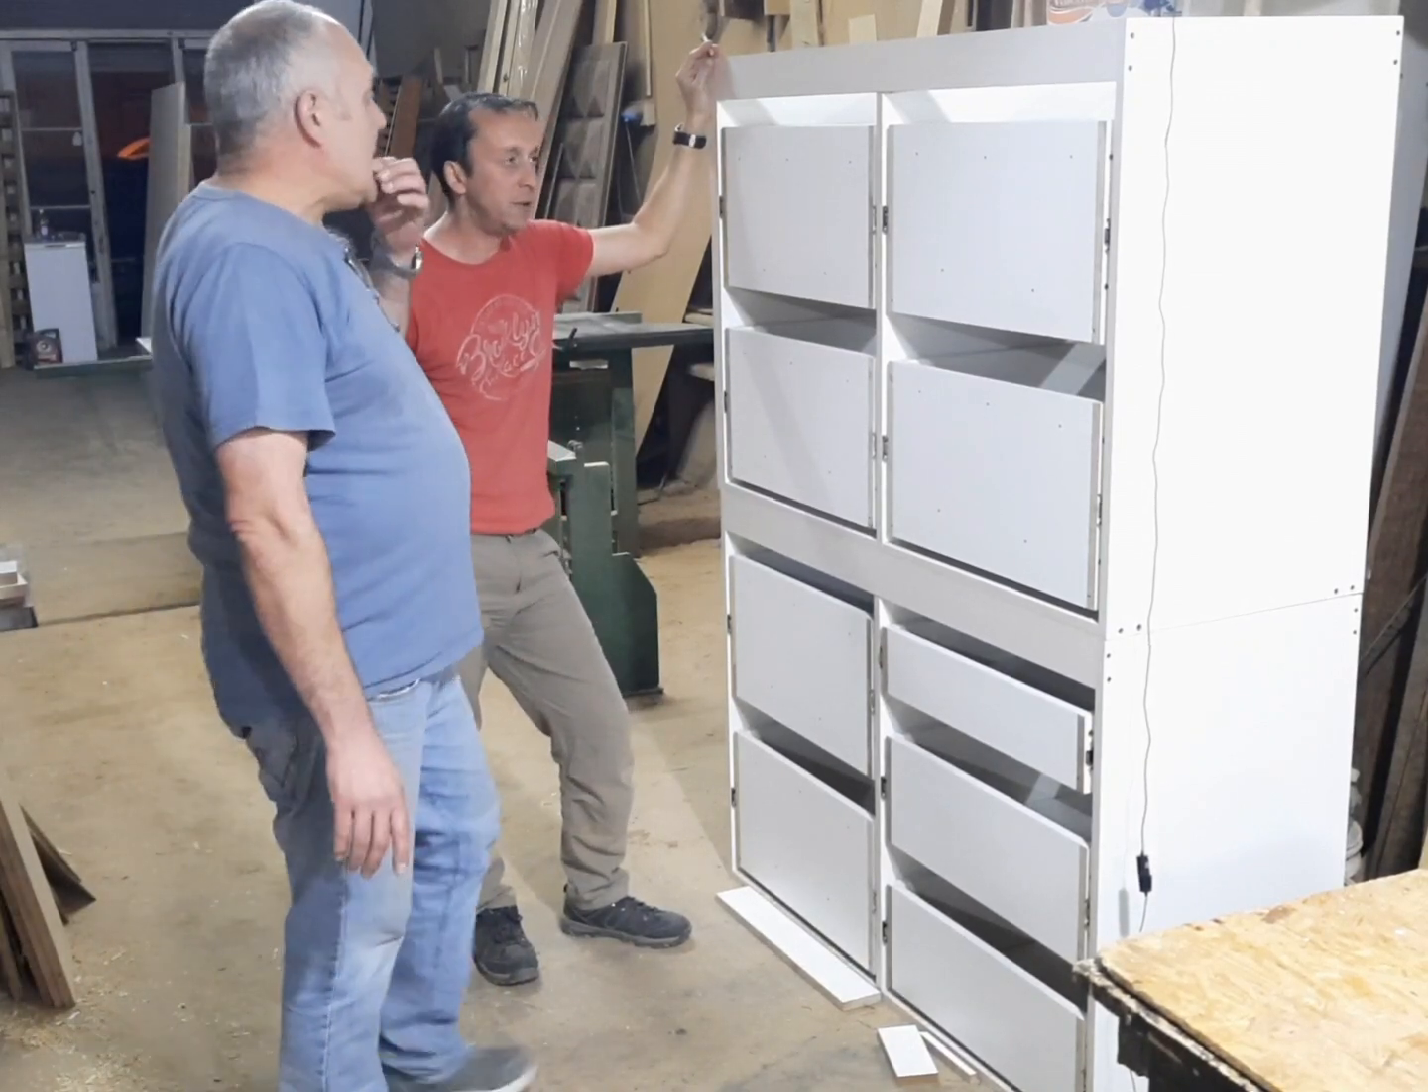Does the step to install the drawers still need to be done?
No.